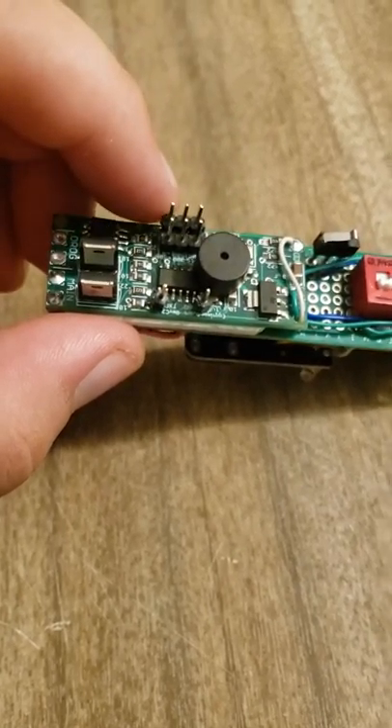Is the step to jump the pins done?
No.